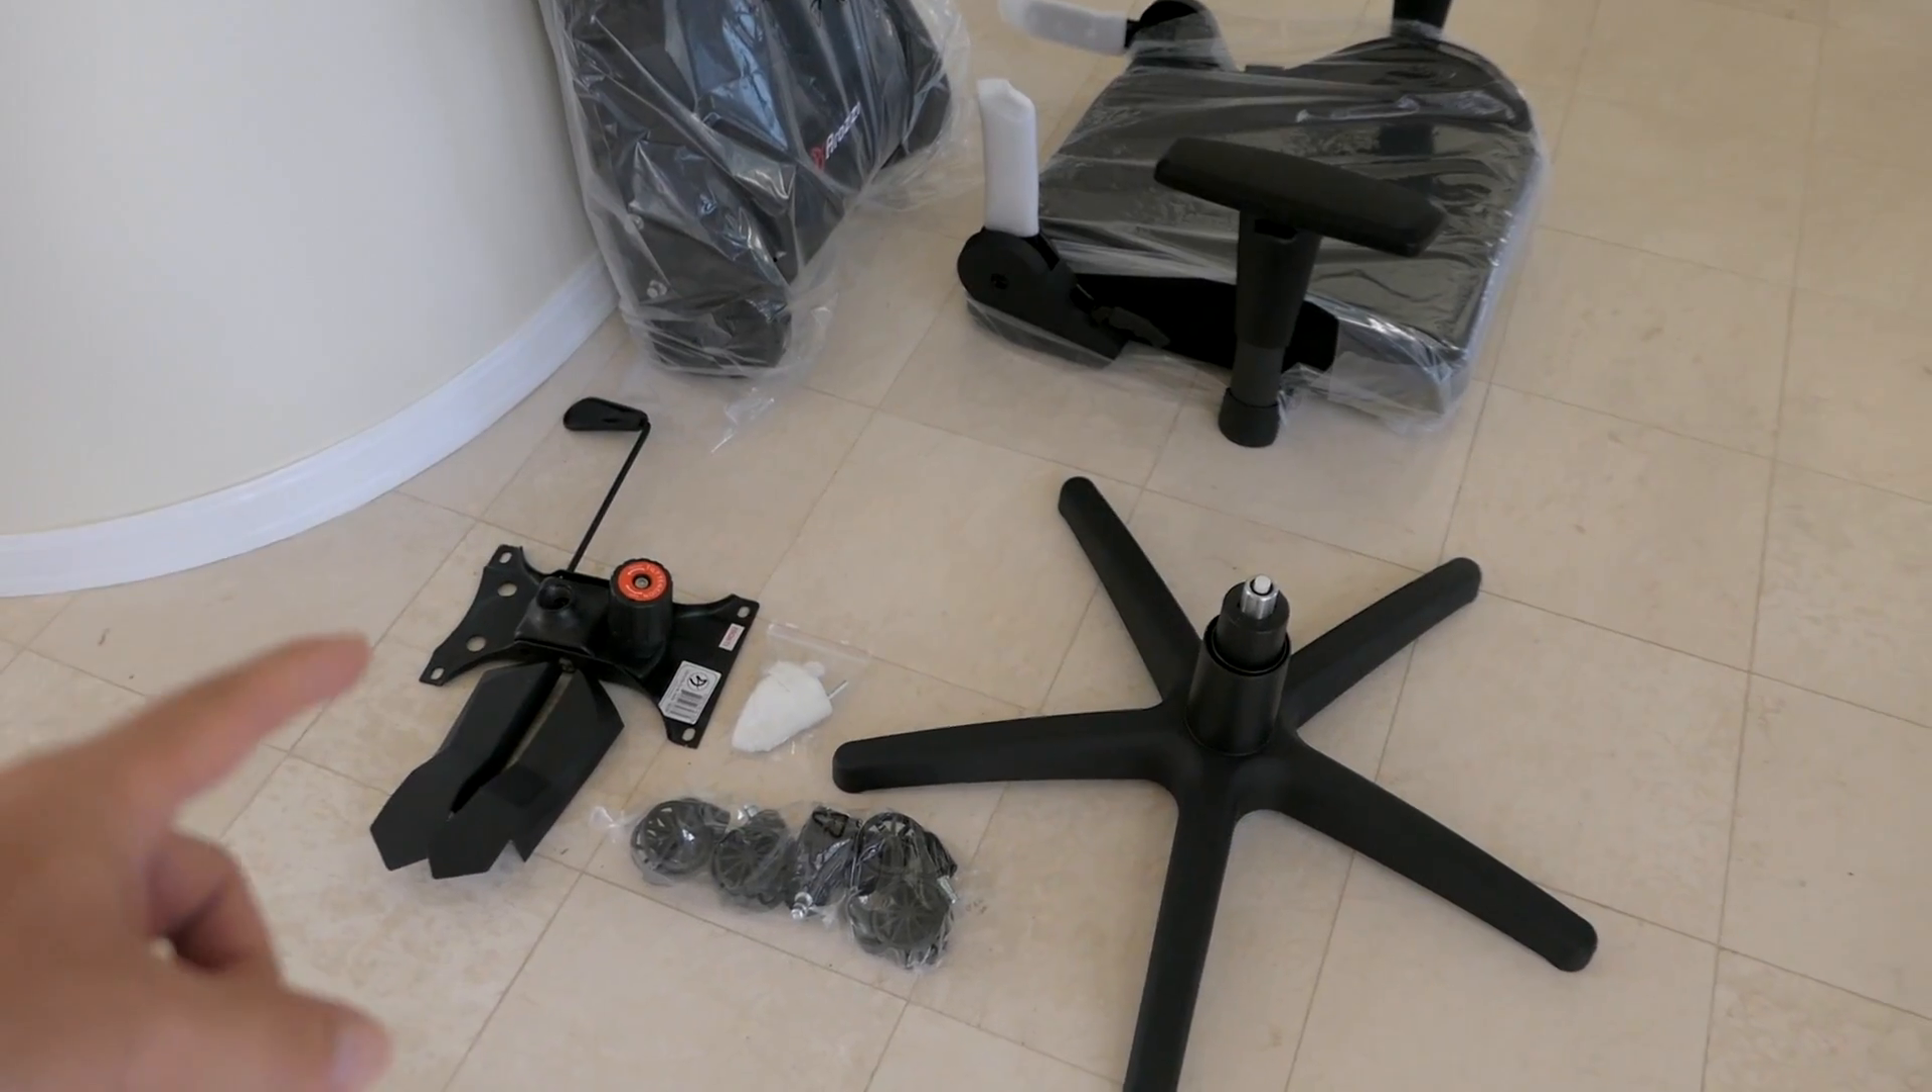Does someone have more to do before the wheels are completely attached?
Yes.